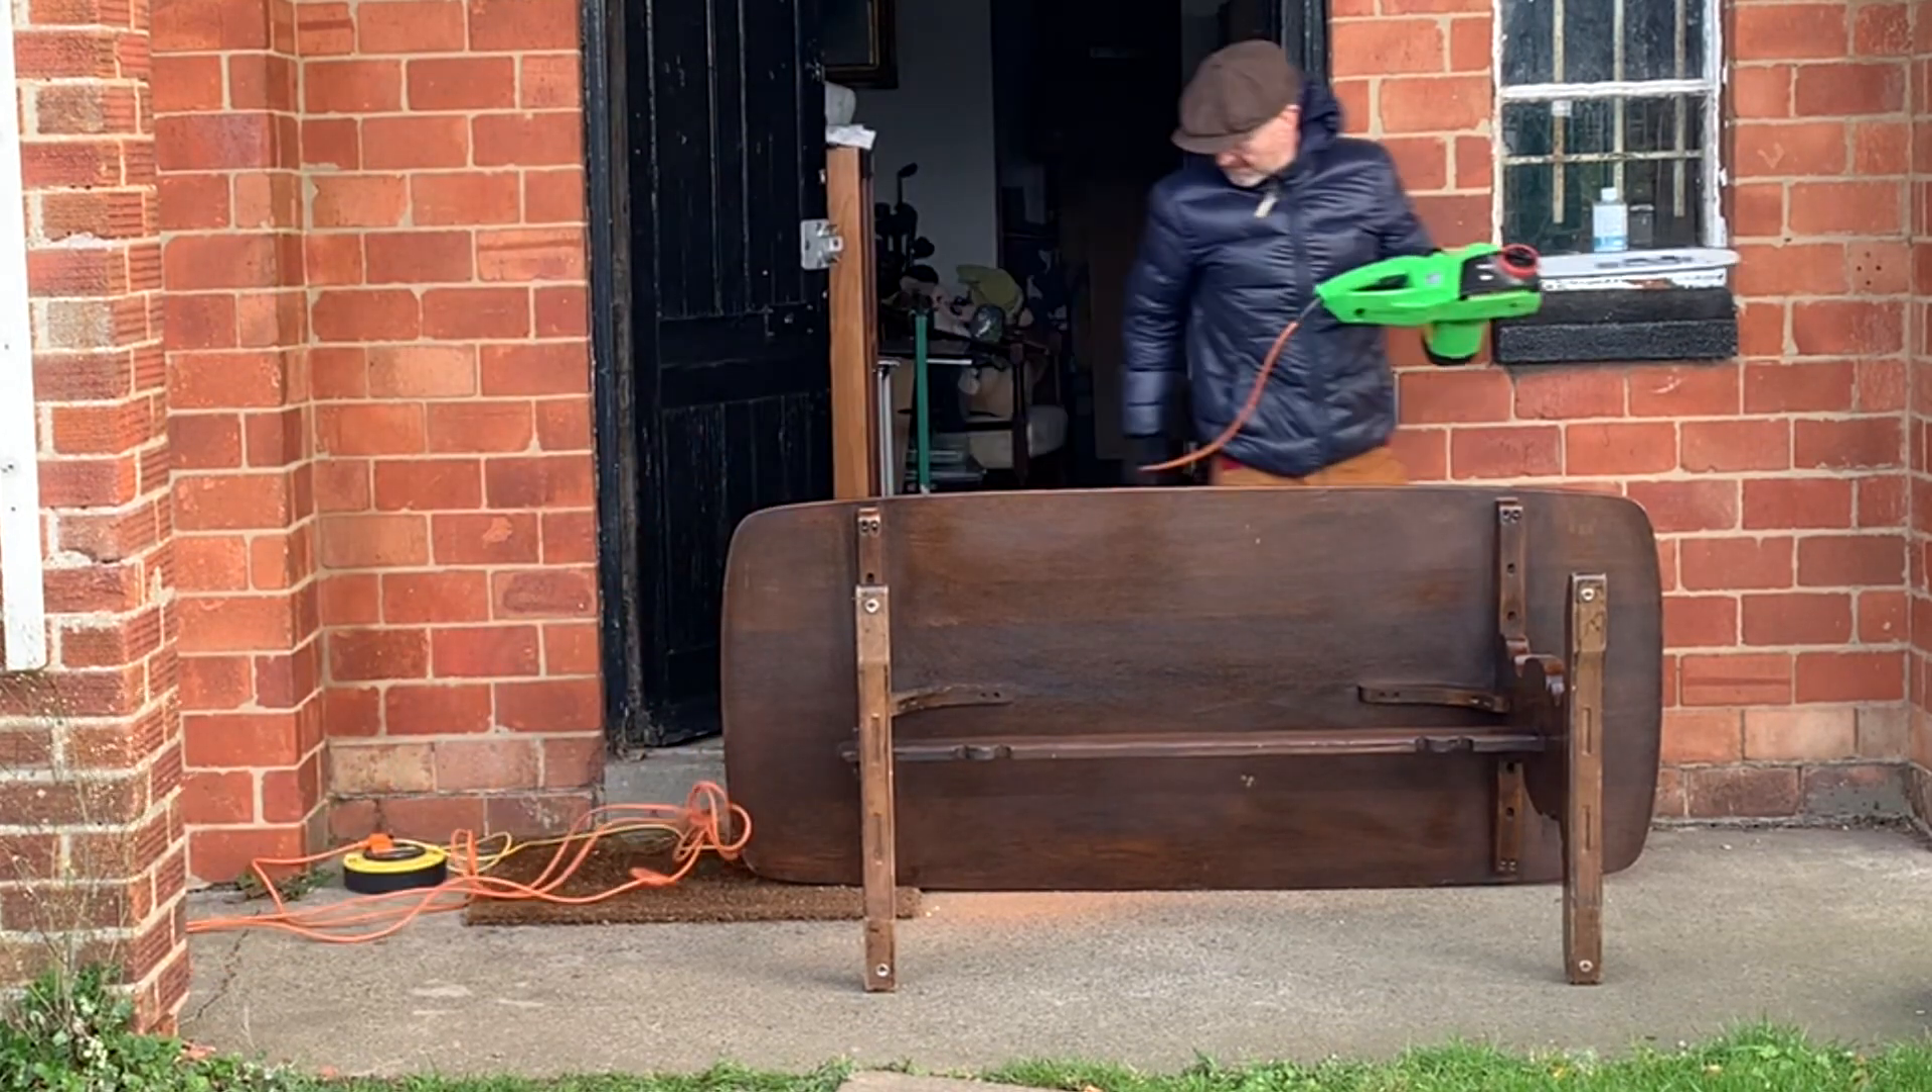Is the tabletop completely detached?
No.